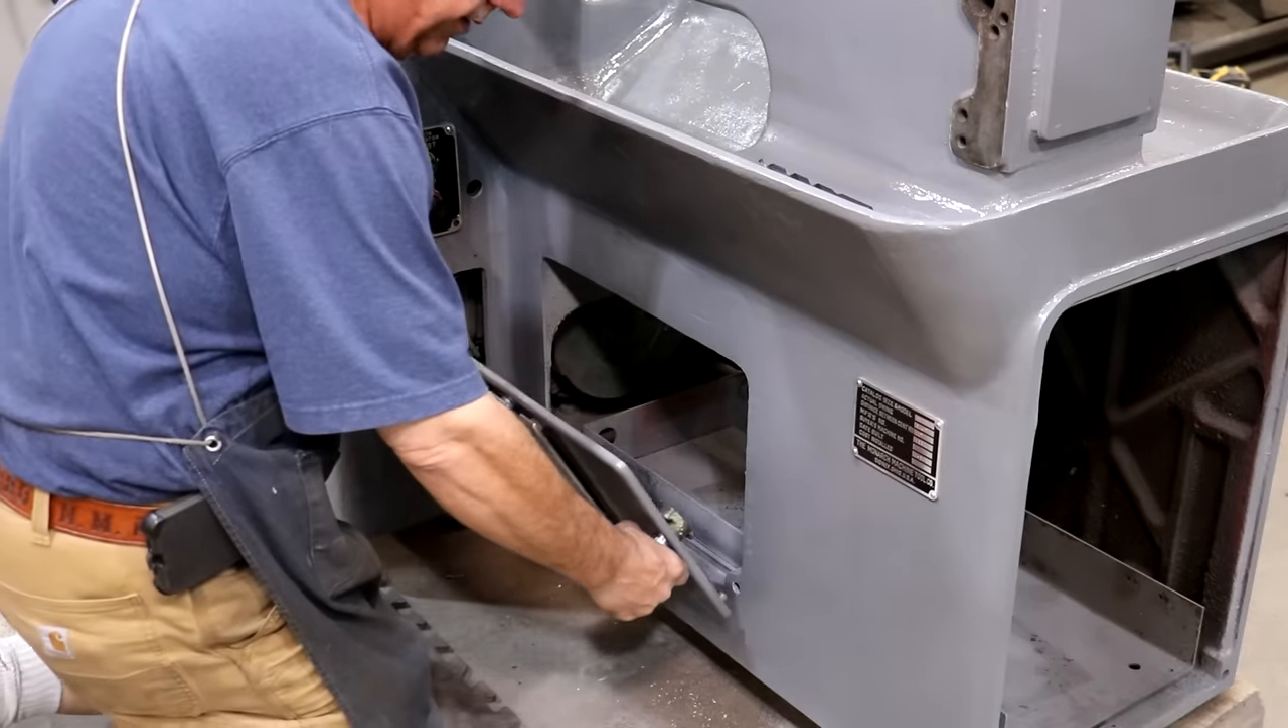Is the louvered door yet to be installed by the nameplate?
Yes.